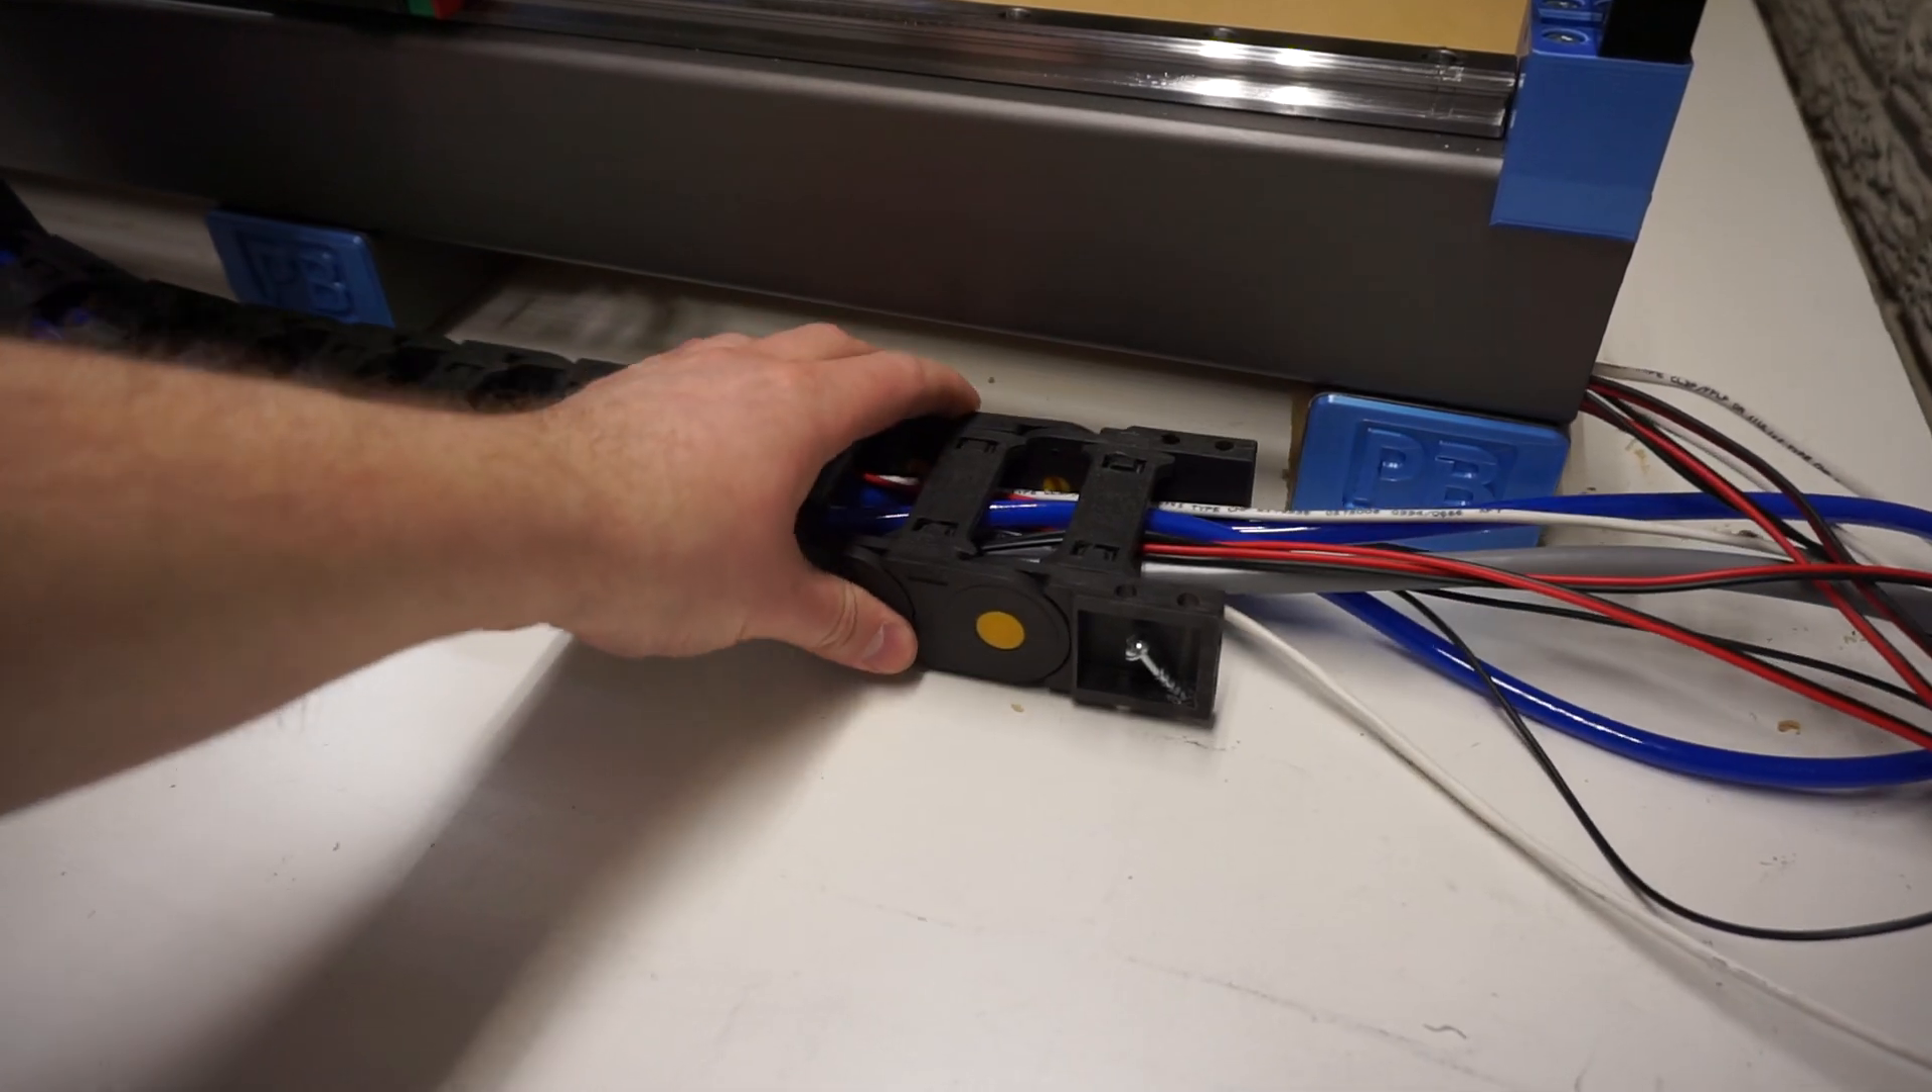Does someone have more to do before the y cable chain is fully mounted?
Yes.